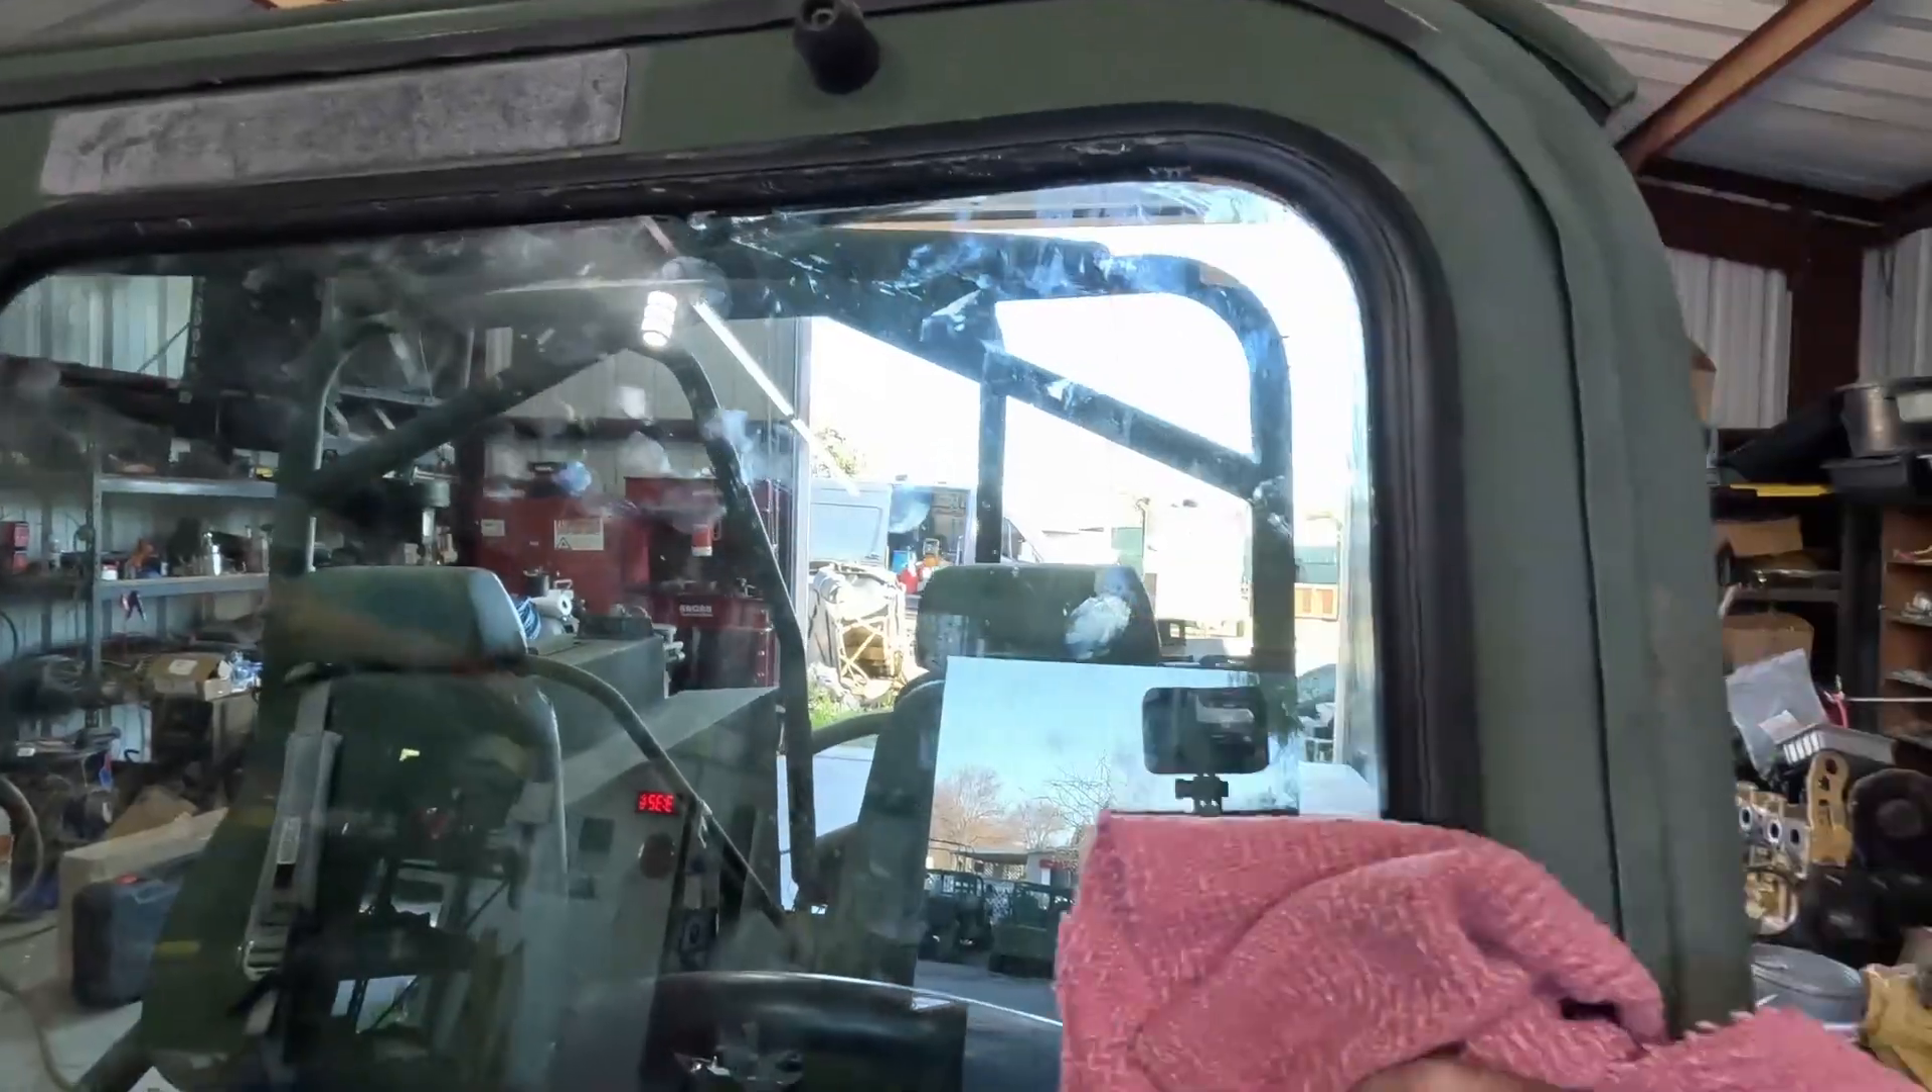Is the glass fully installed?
Yes.